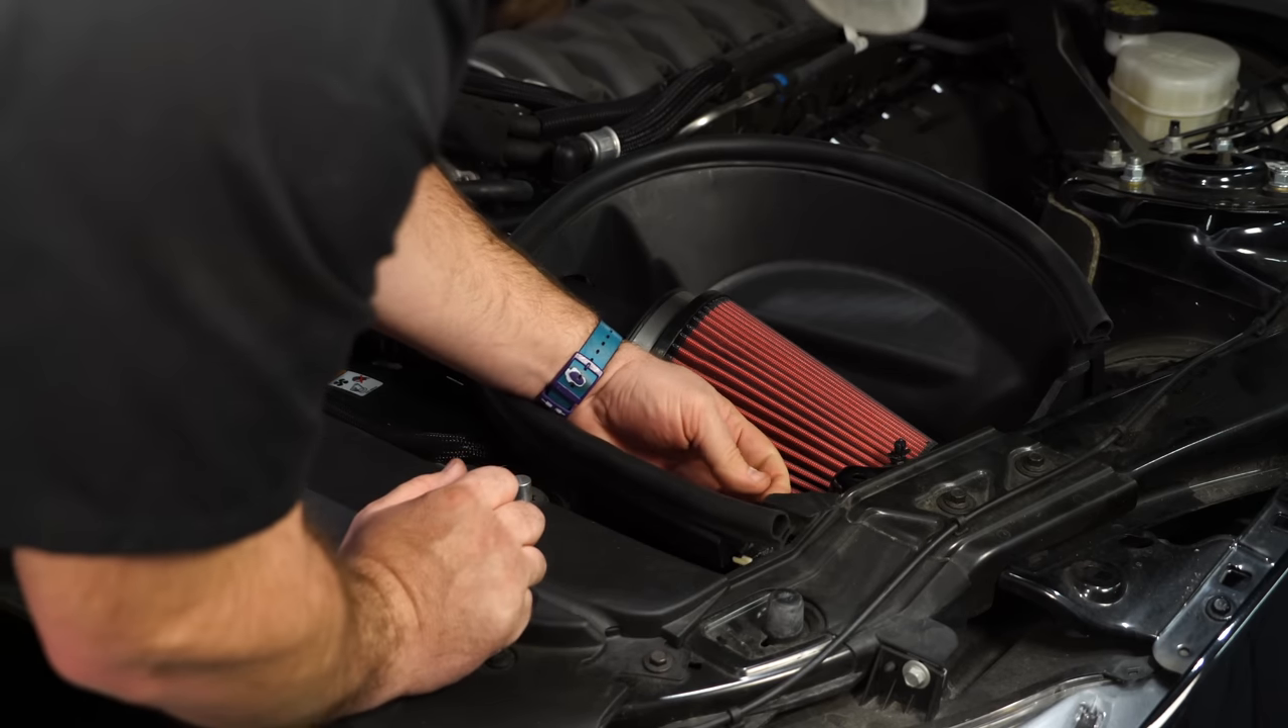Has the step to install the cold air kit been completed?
No.